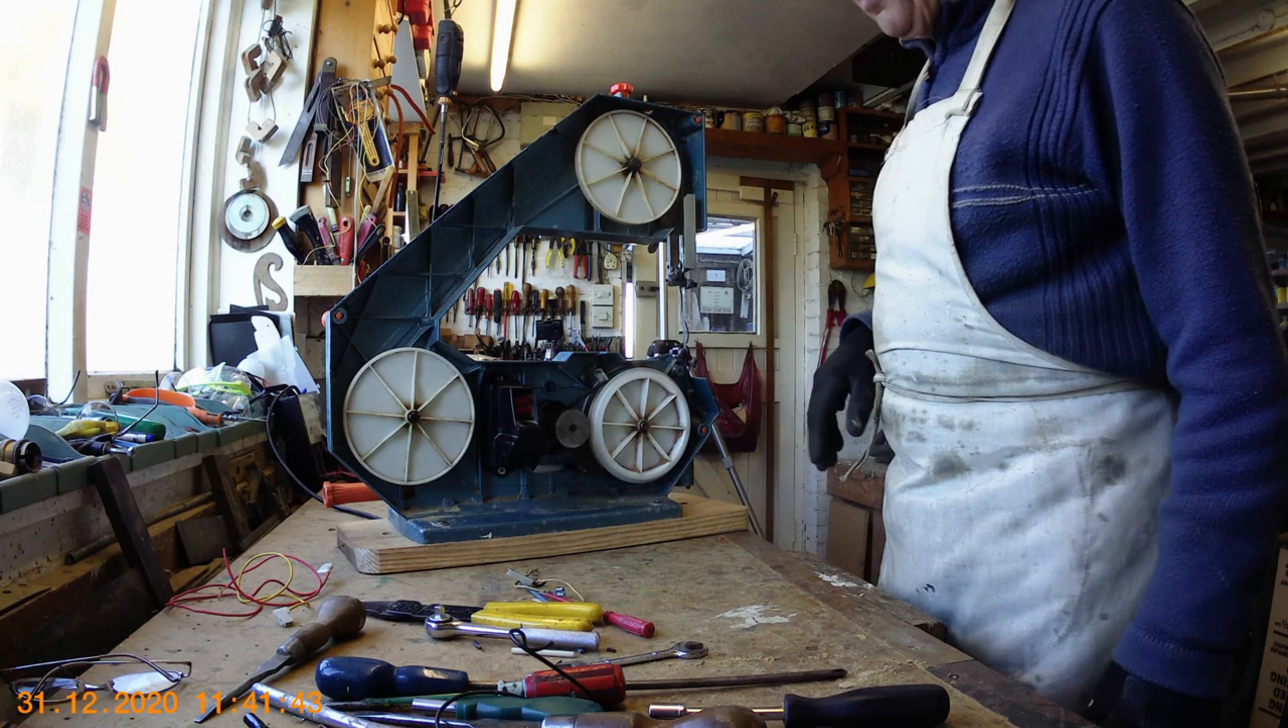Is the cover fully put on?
No.